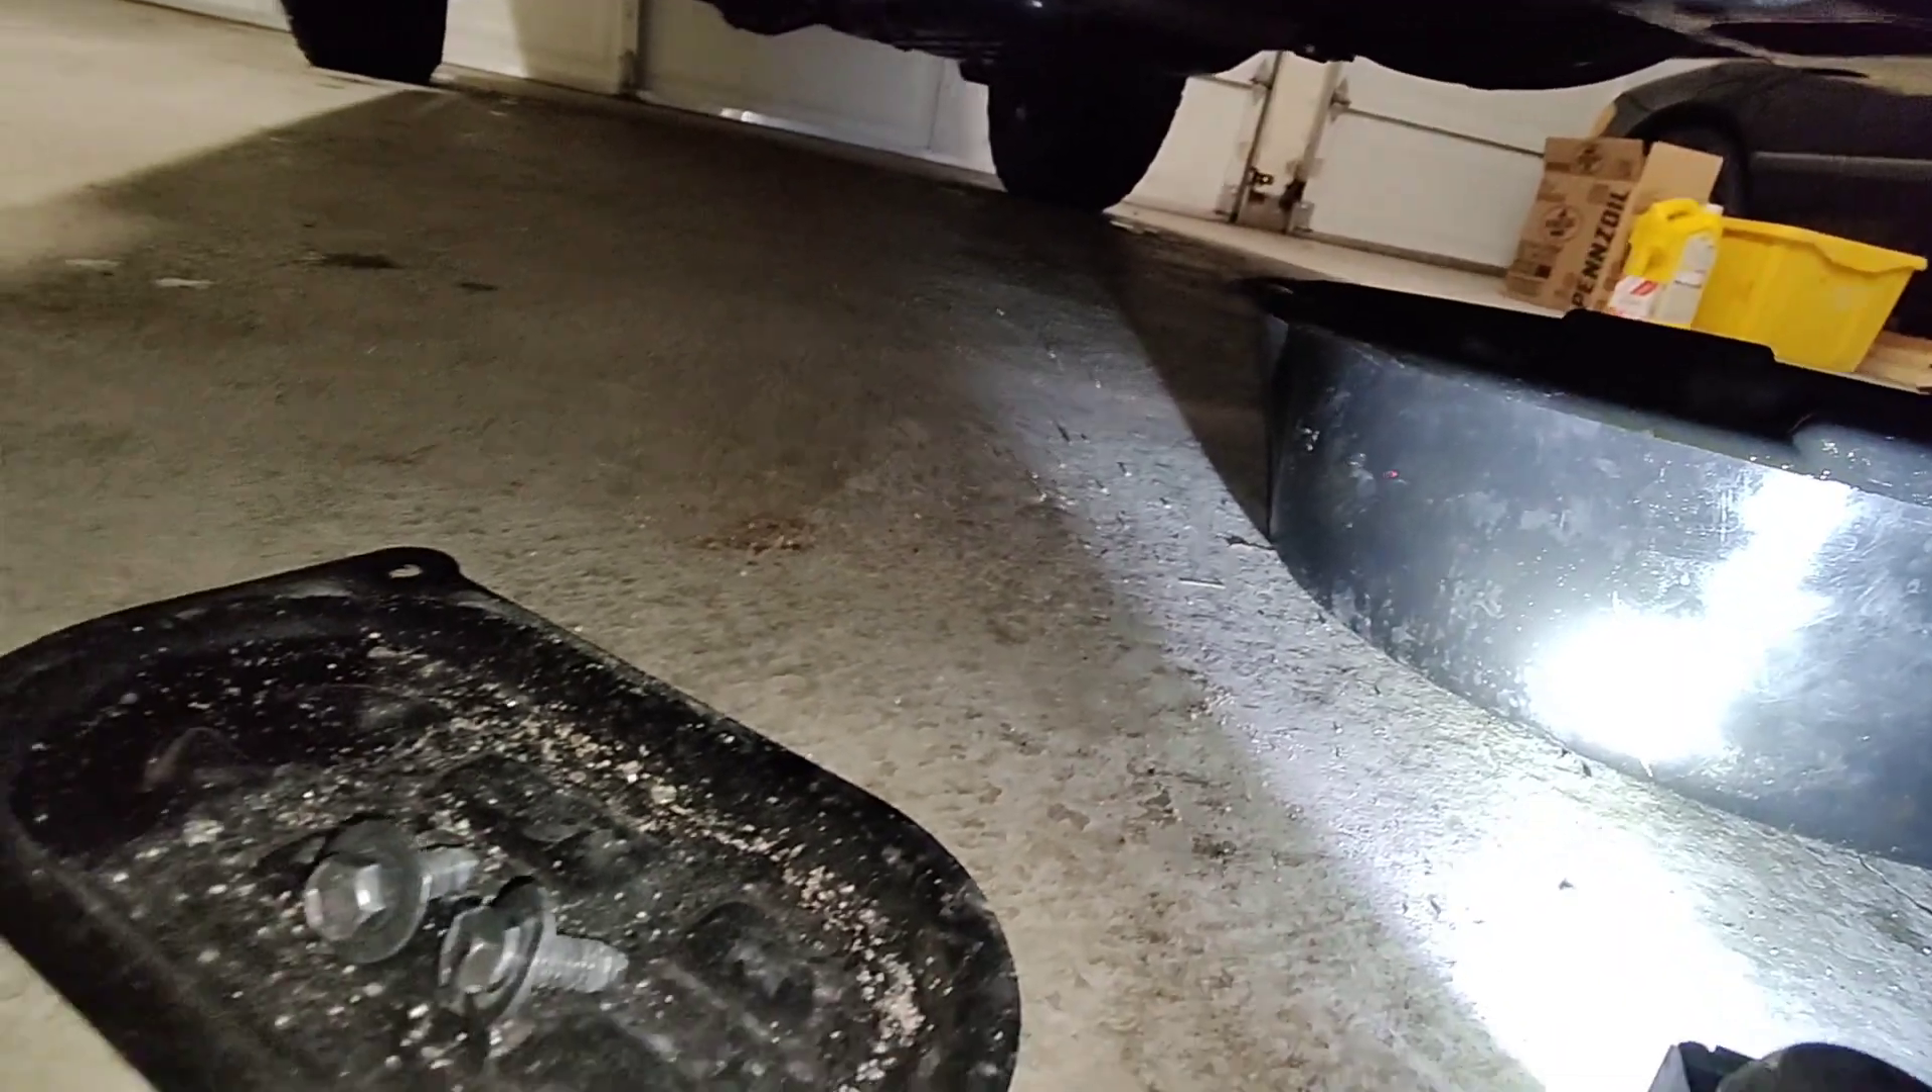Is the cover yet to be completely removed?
No.